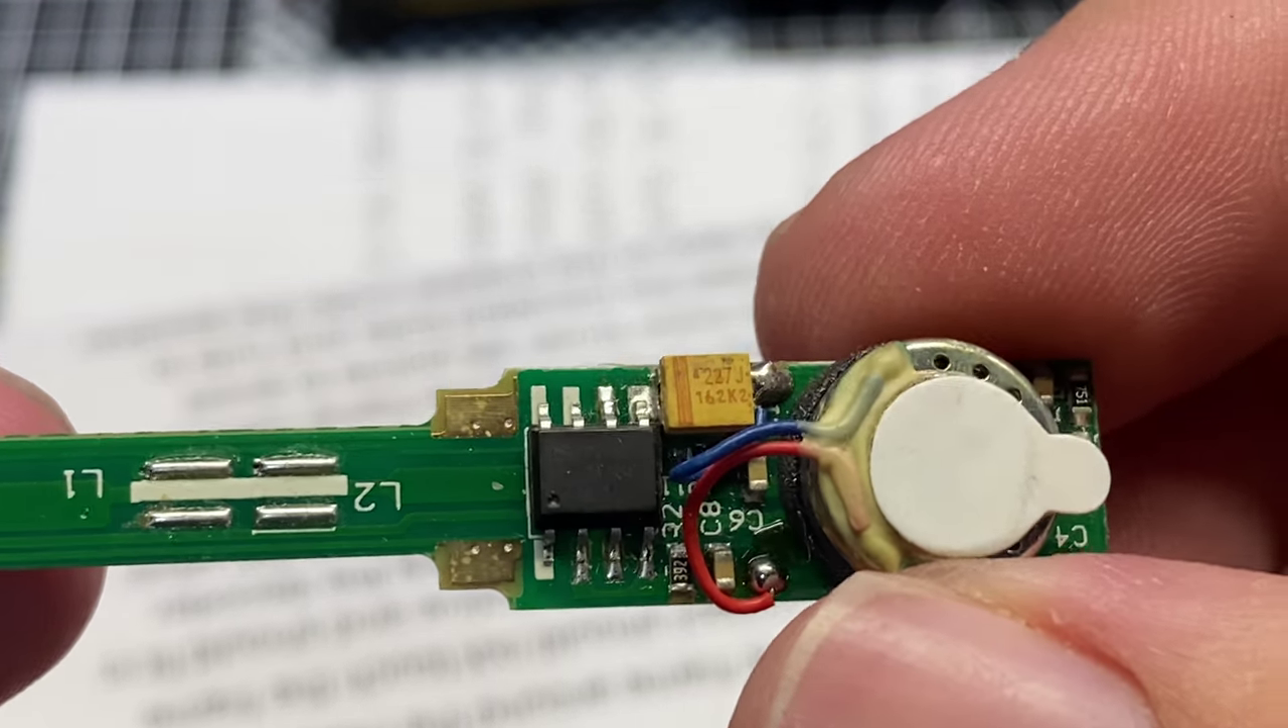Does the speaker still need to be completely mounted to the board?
No.